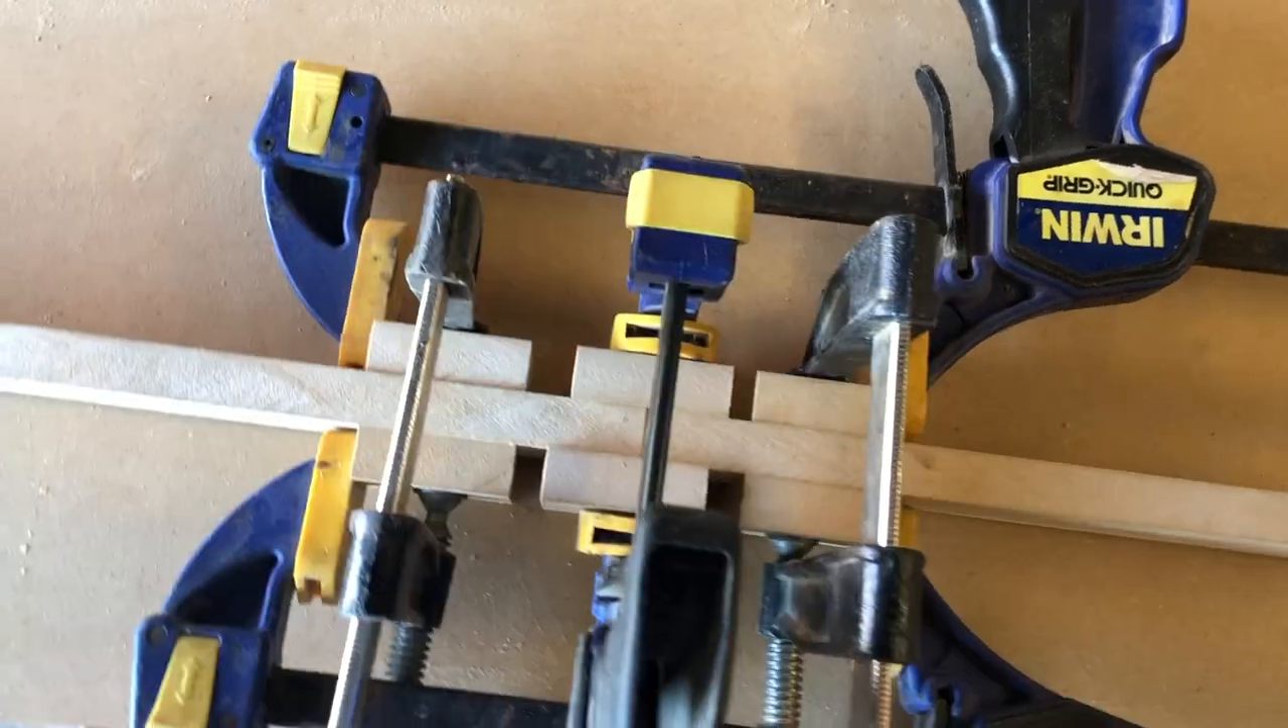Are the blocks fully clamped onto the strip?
Yes.